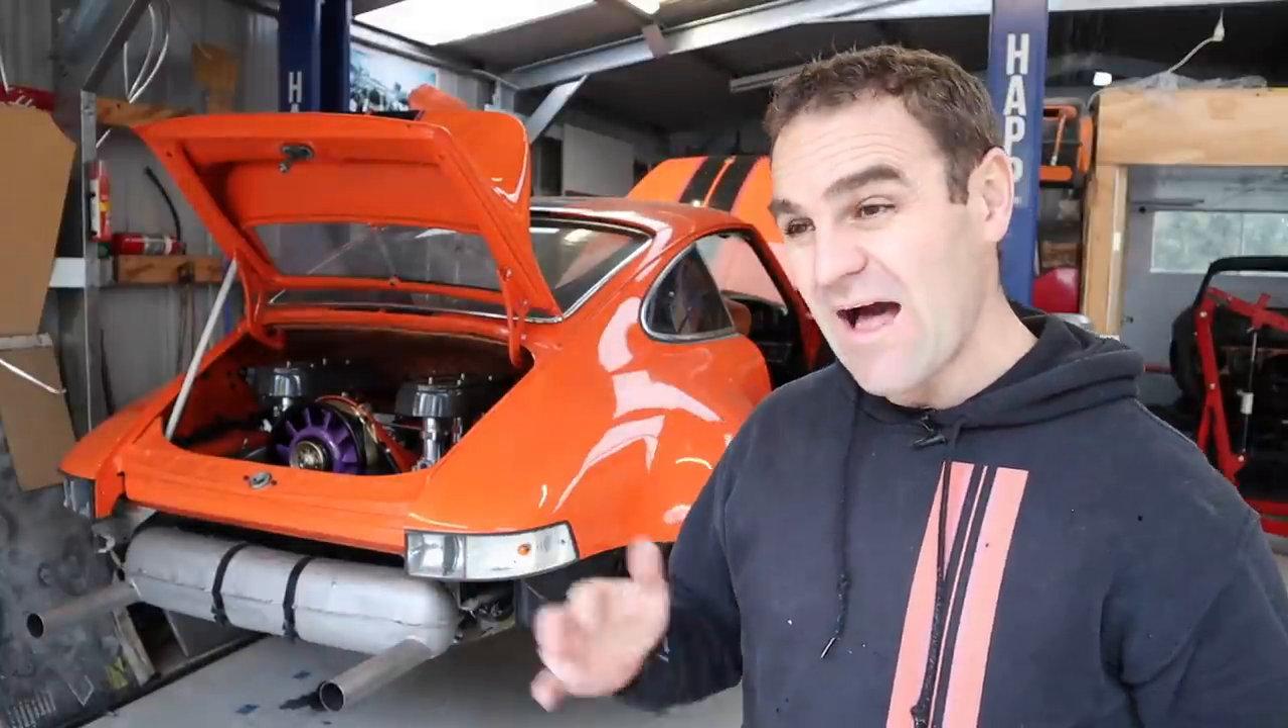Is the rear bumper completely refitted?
No.